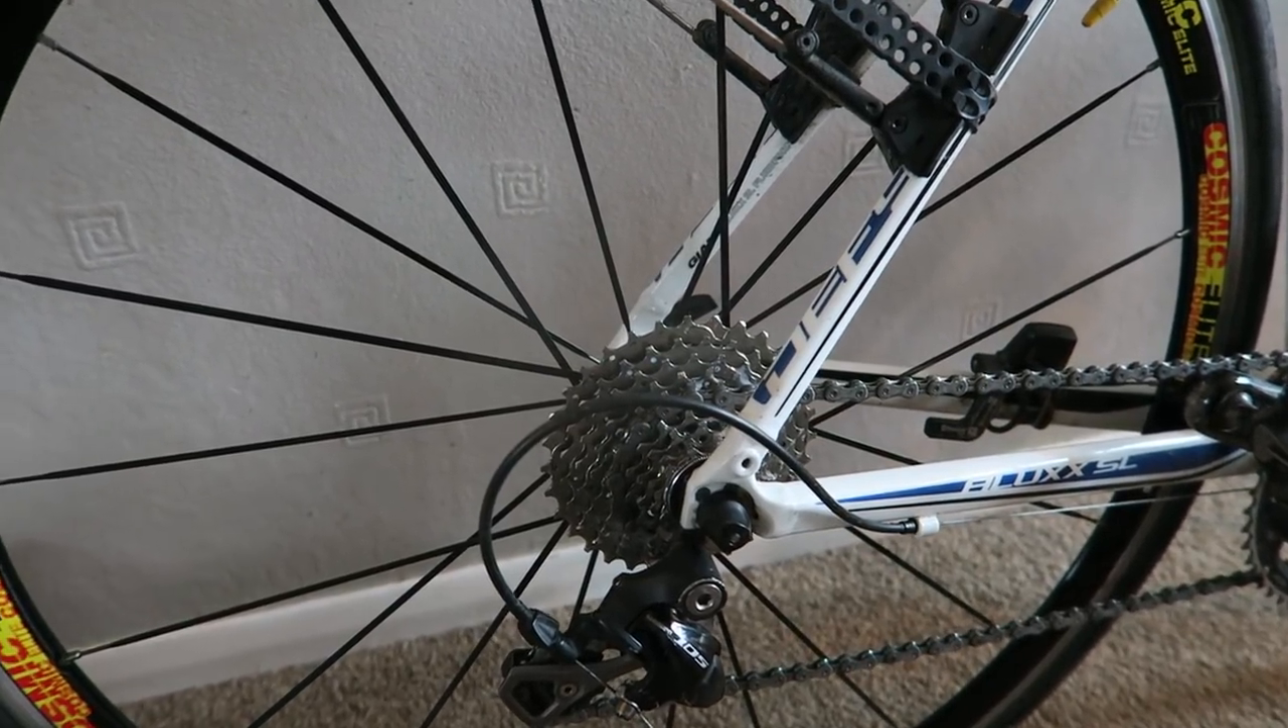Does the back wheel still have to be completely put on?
No.